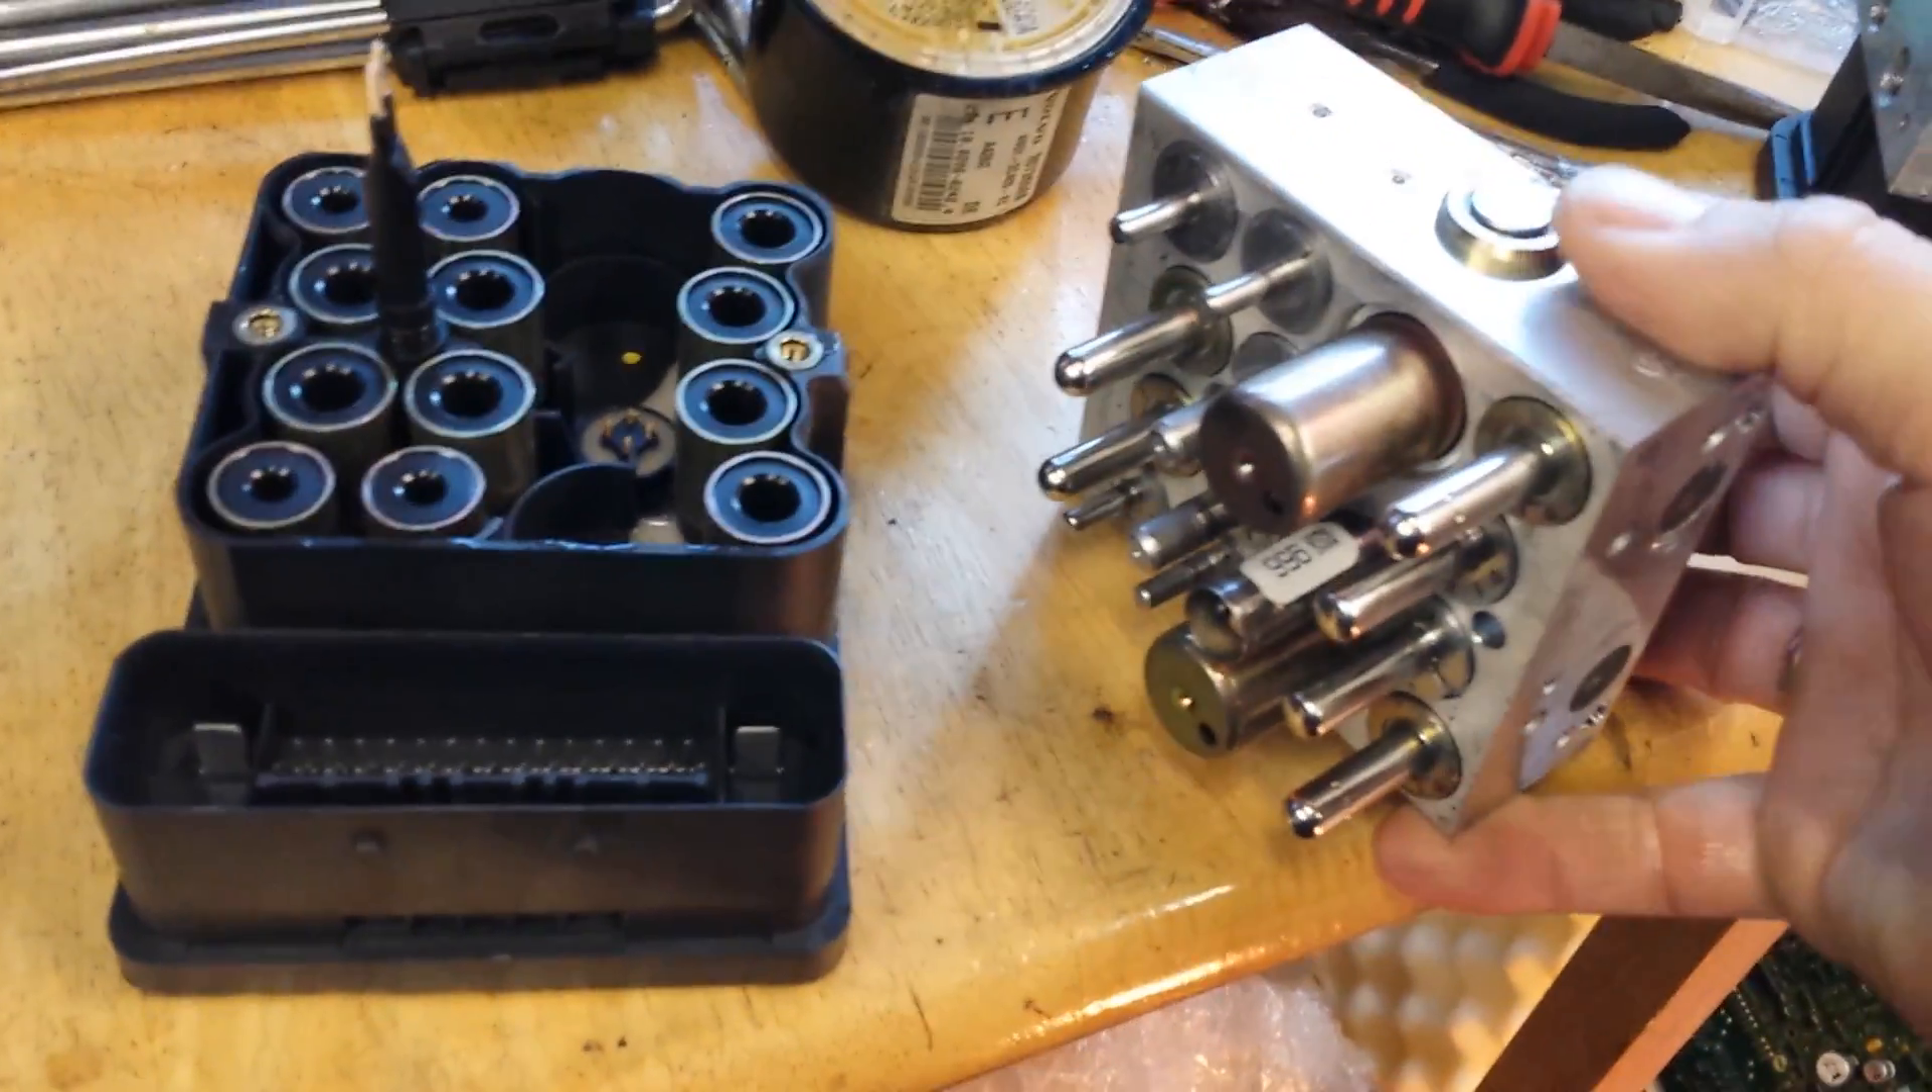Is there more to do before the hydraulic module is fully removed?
No.